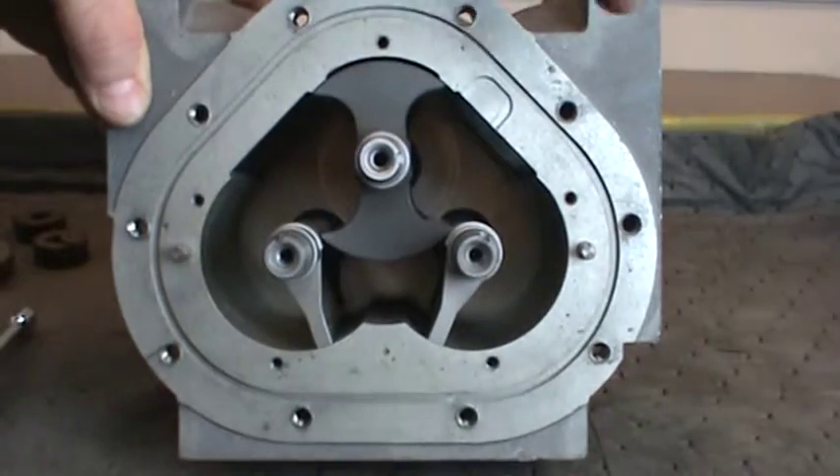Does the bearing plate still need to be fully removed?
No.